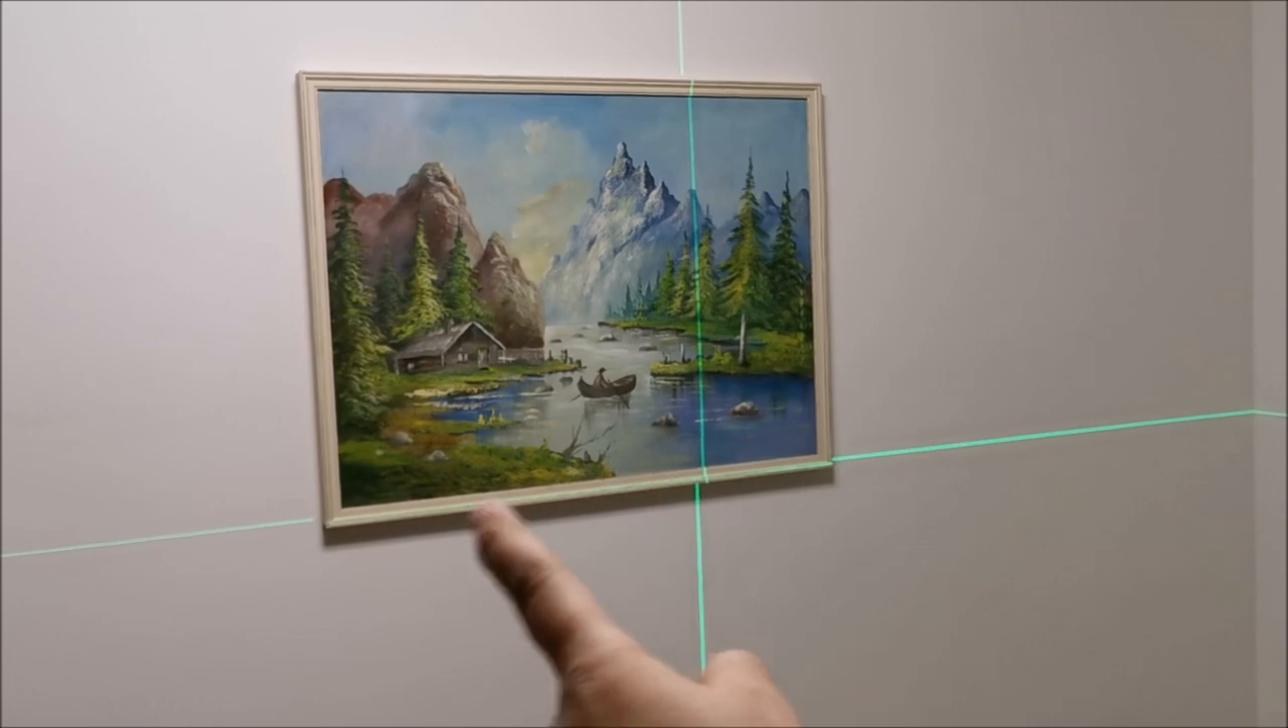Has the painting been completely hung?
Yes.